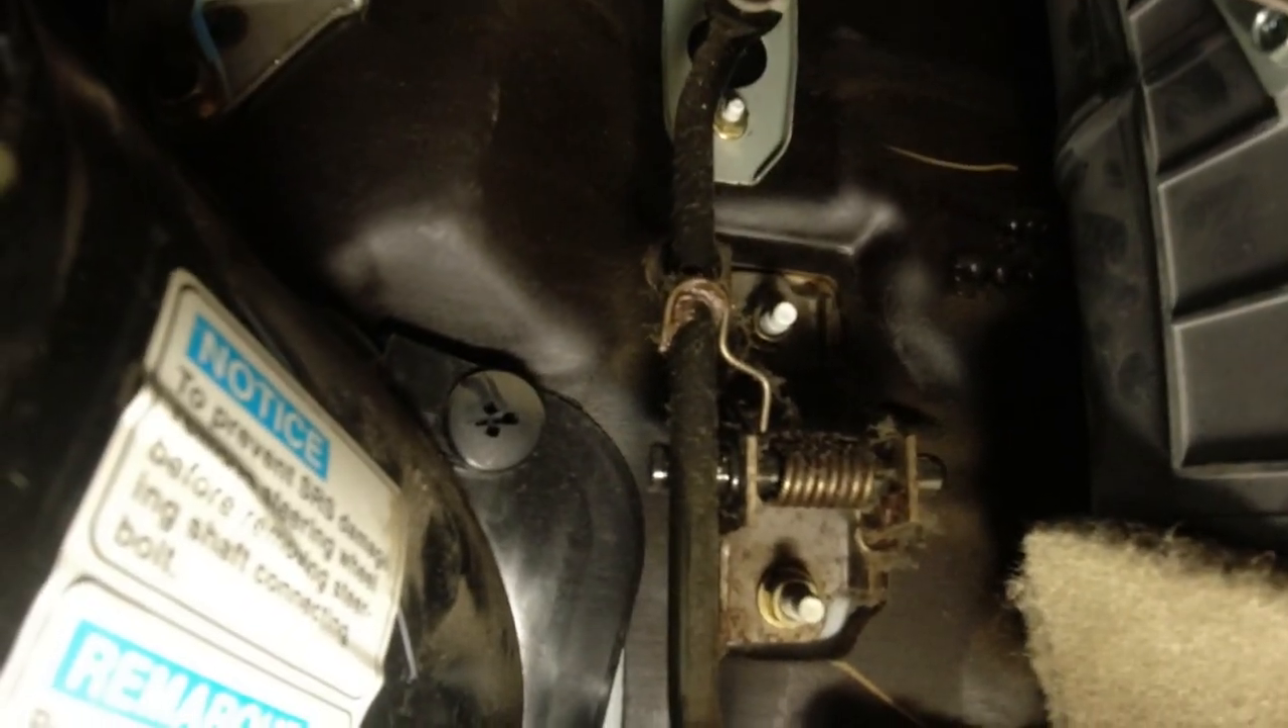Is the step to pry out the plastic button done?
No.